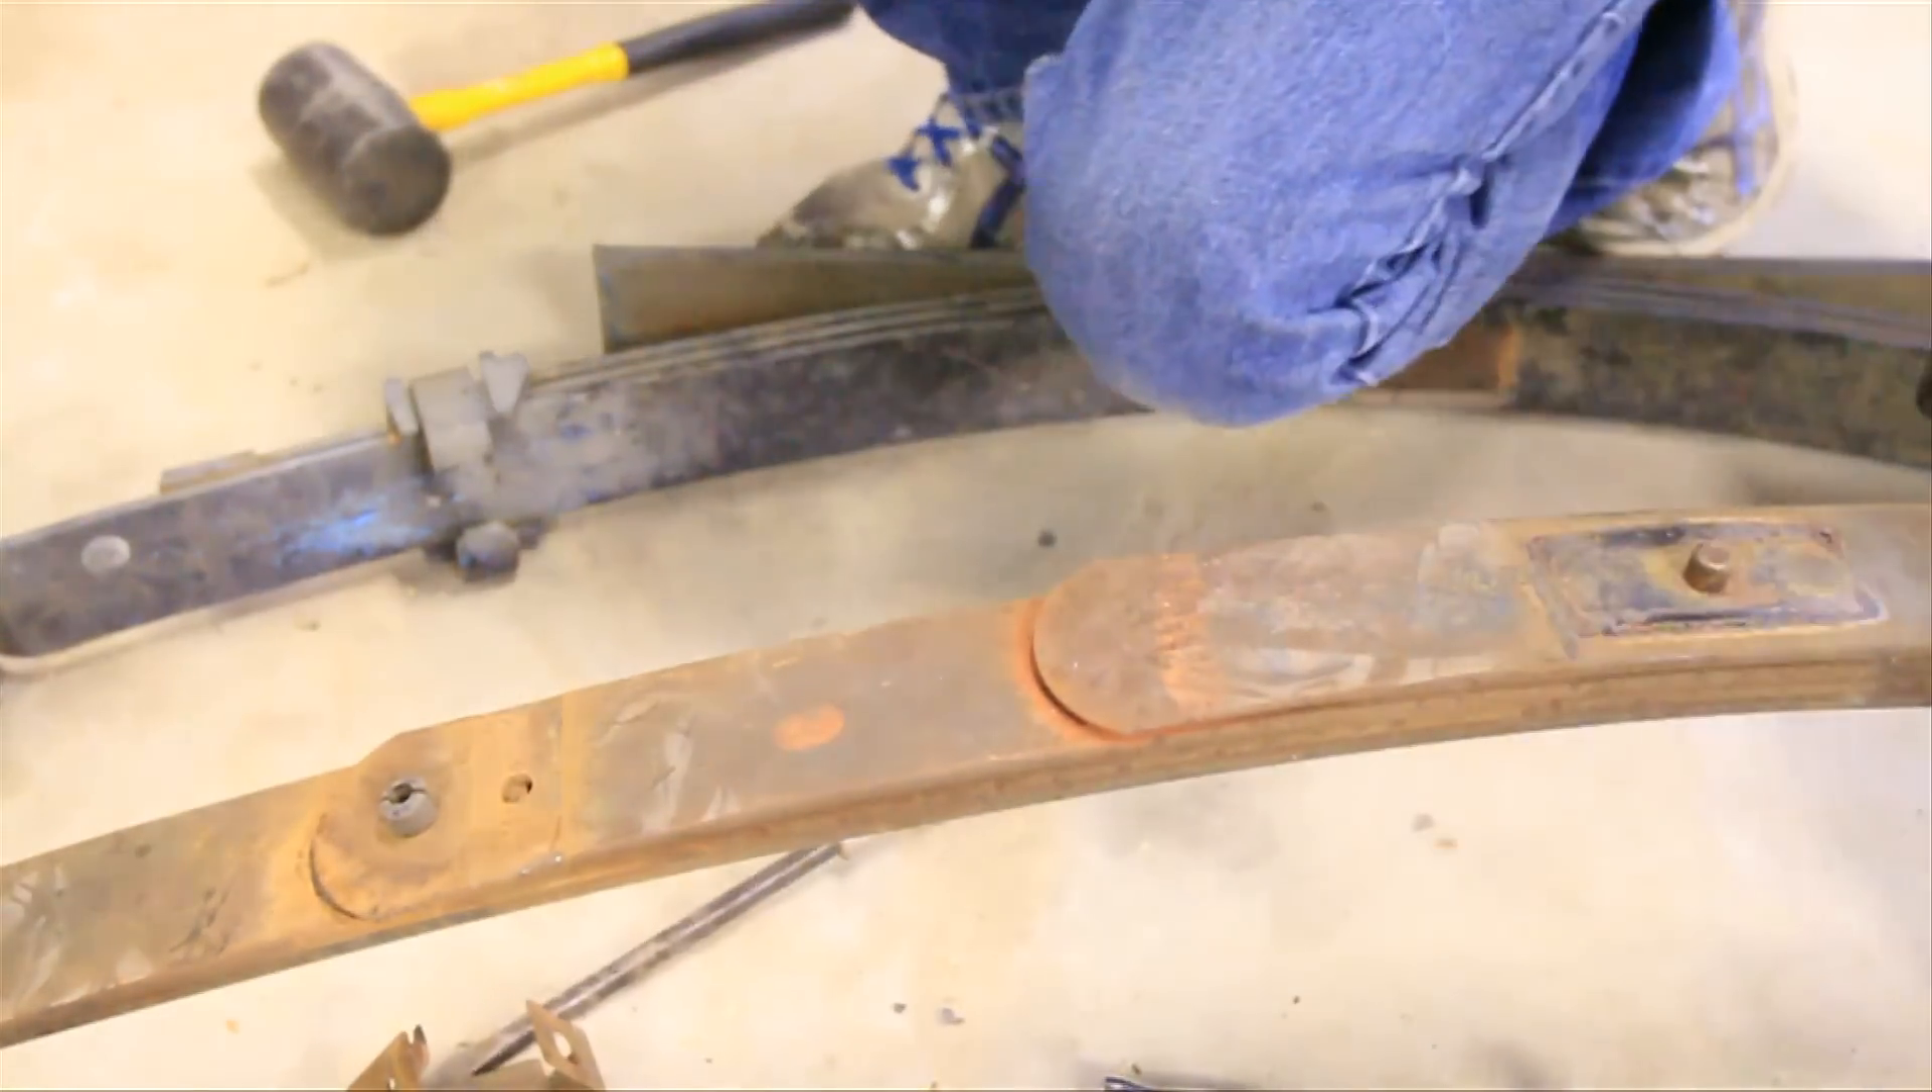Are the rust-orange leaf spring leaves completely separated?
No.